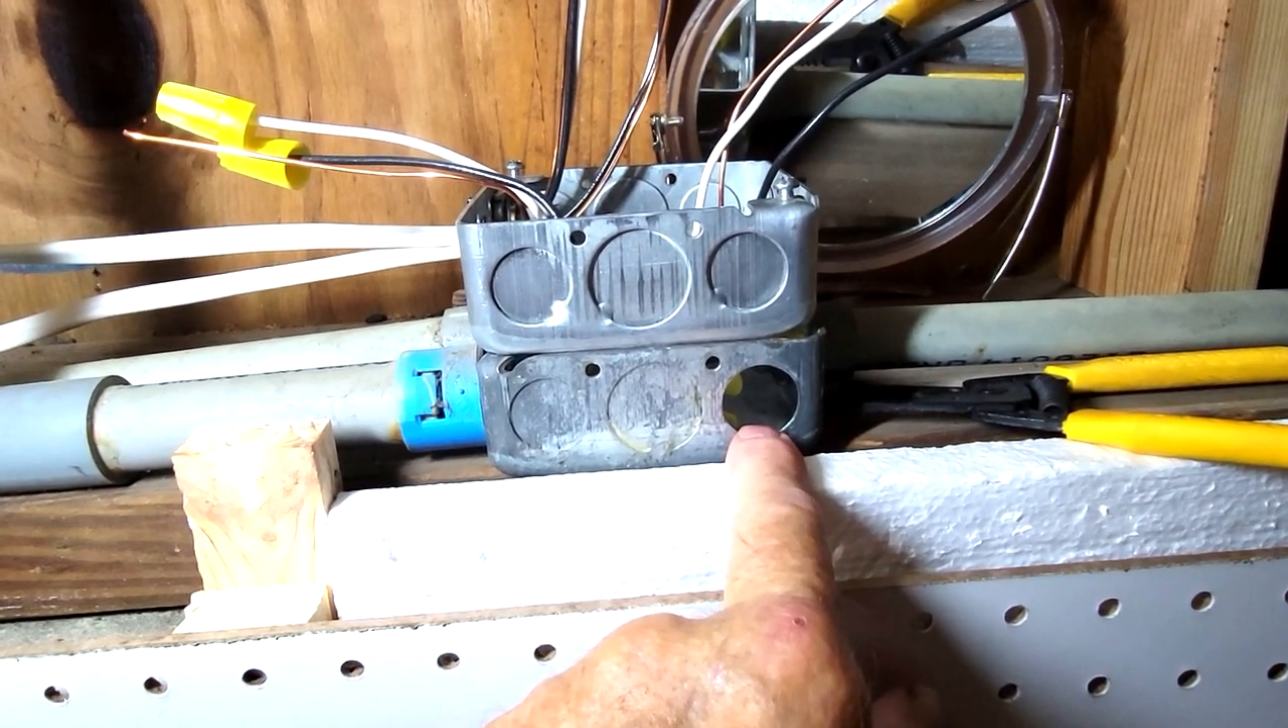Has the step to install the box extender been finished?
Yes.